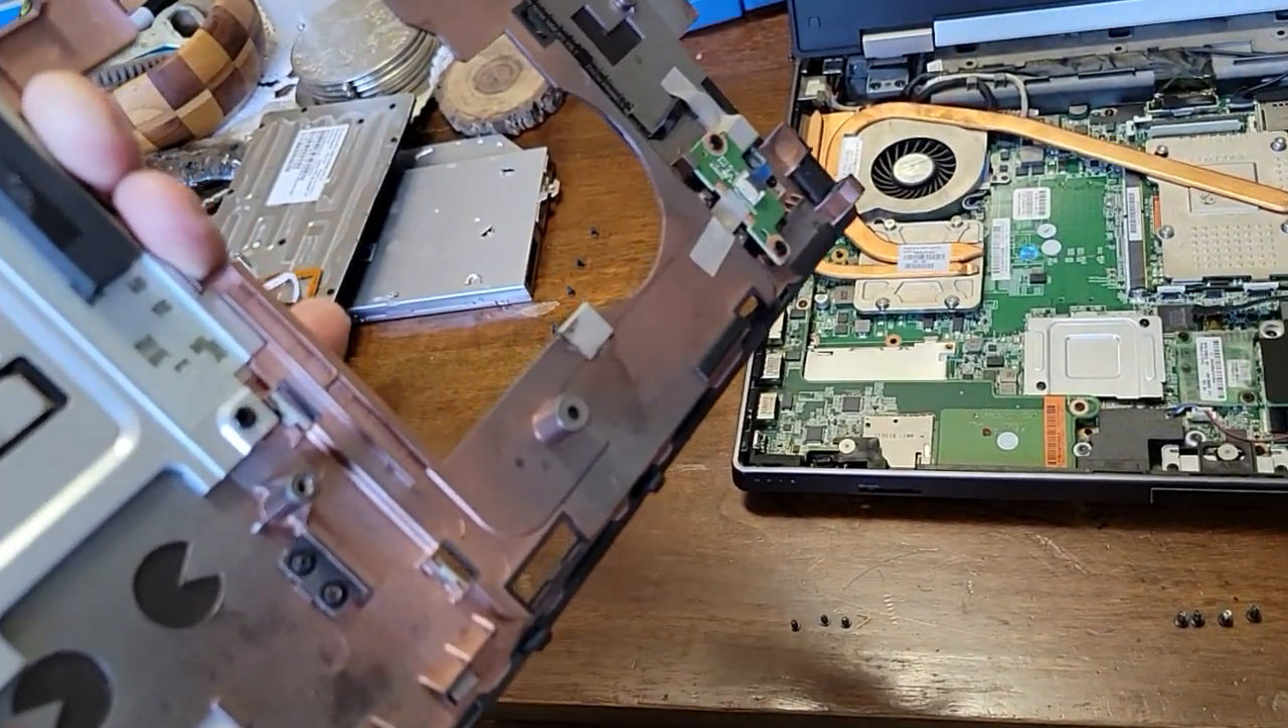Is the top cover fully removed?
Yes.